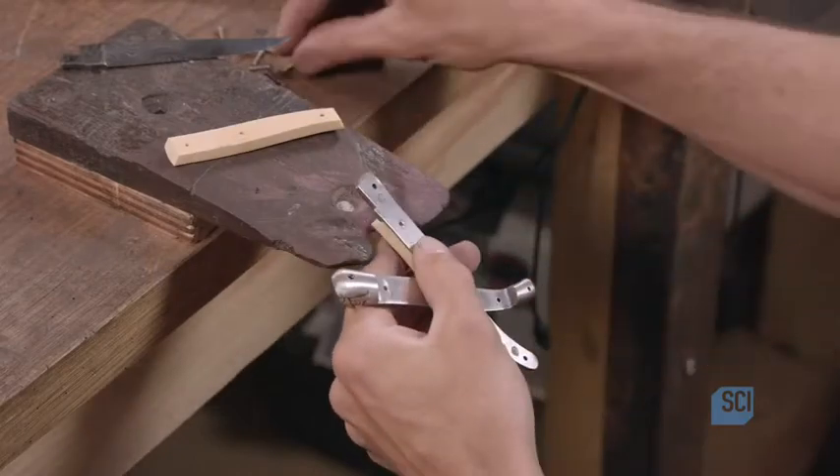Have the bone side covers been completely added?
No.